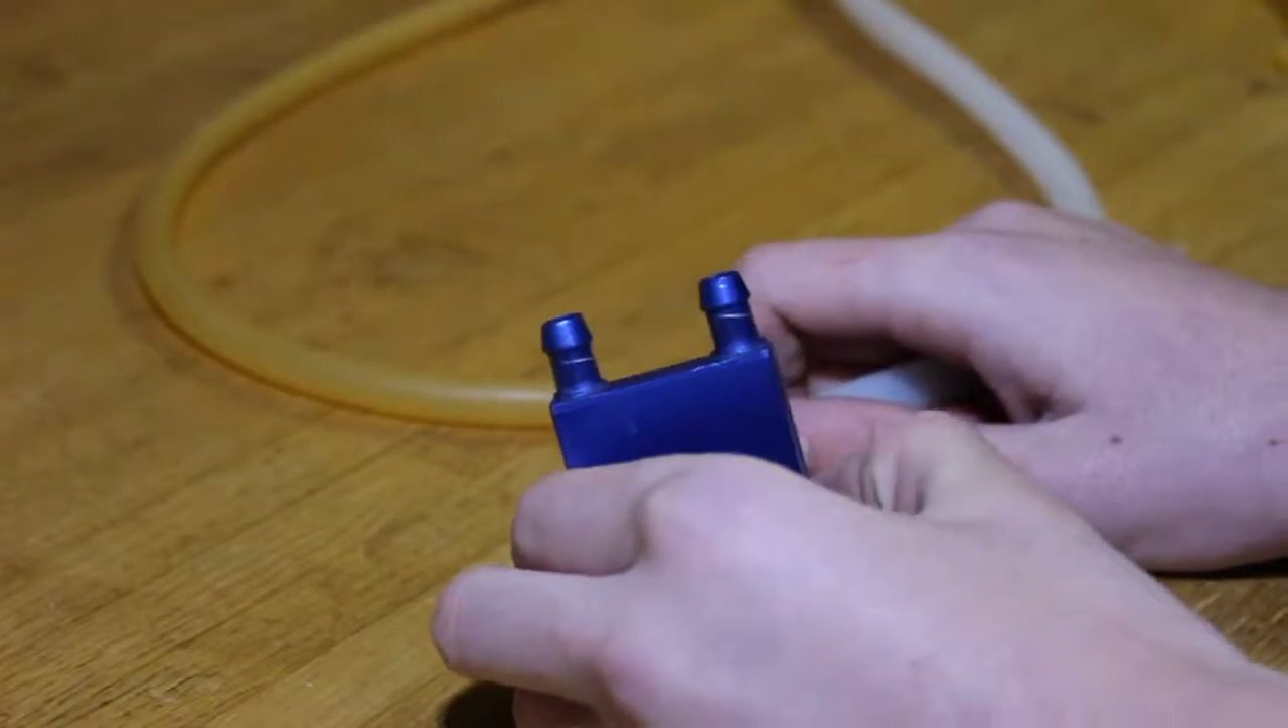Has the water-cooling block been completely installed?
No.